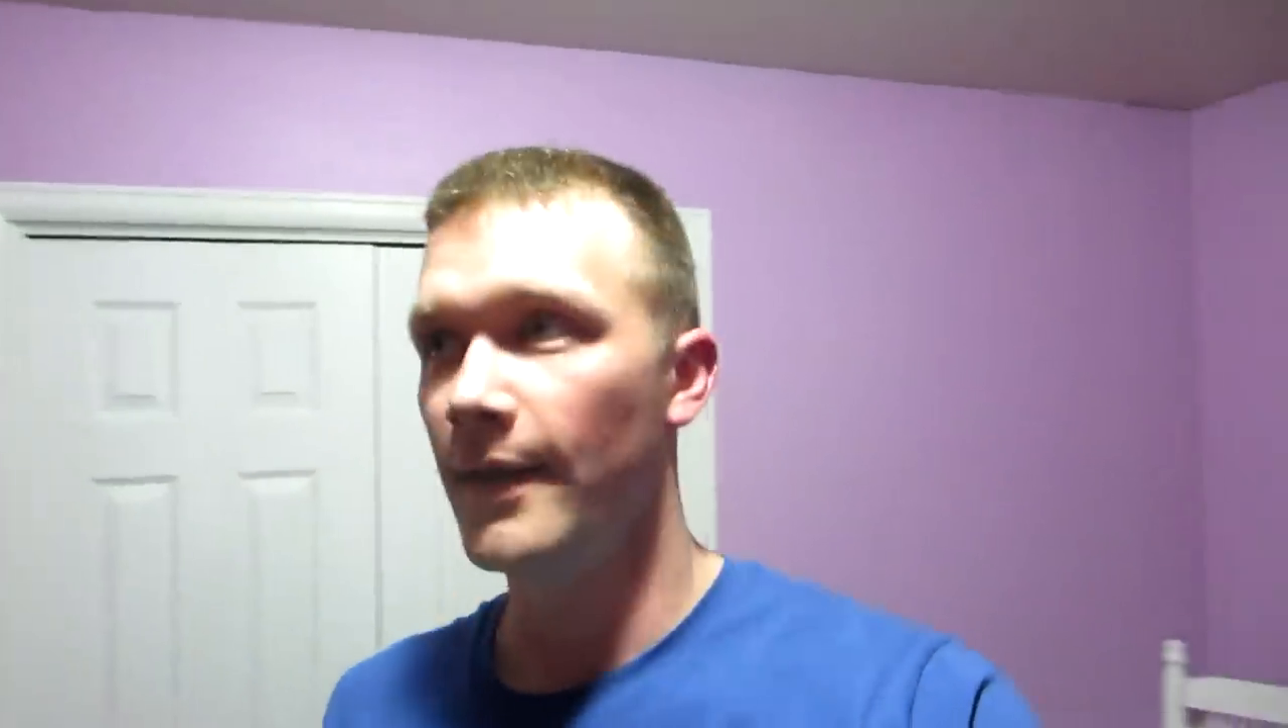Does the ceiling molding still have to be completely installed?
Yes.